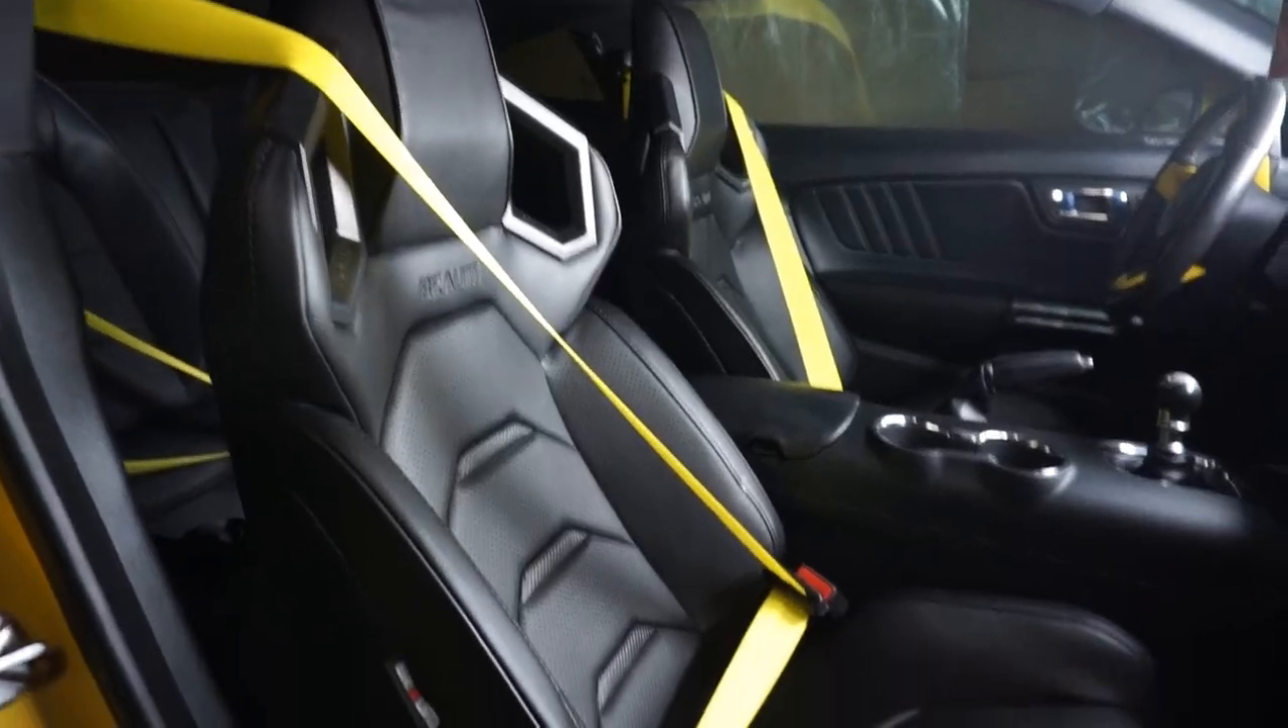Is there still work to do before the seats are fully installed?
No.